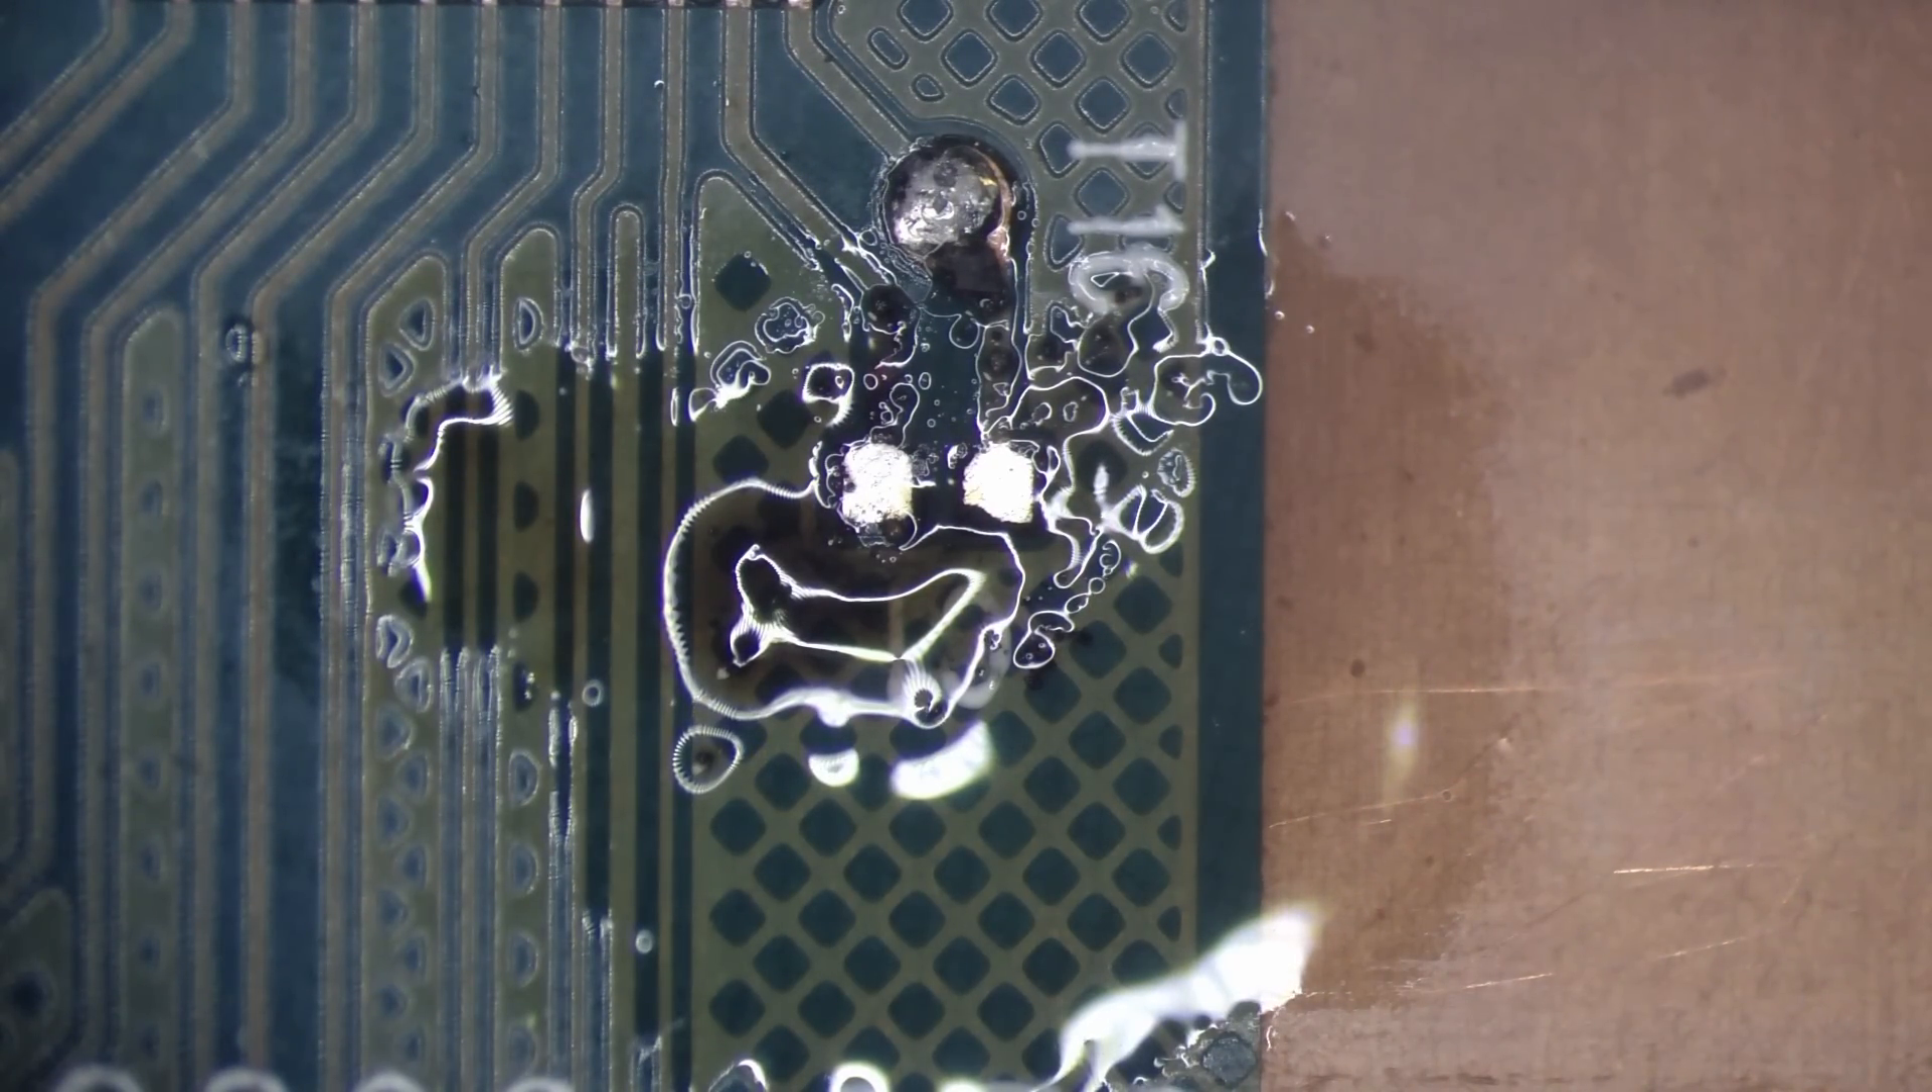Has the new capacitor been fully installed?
No.